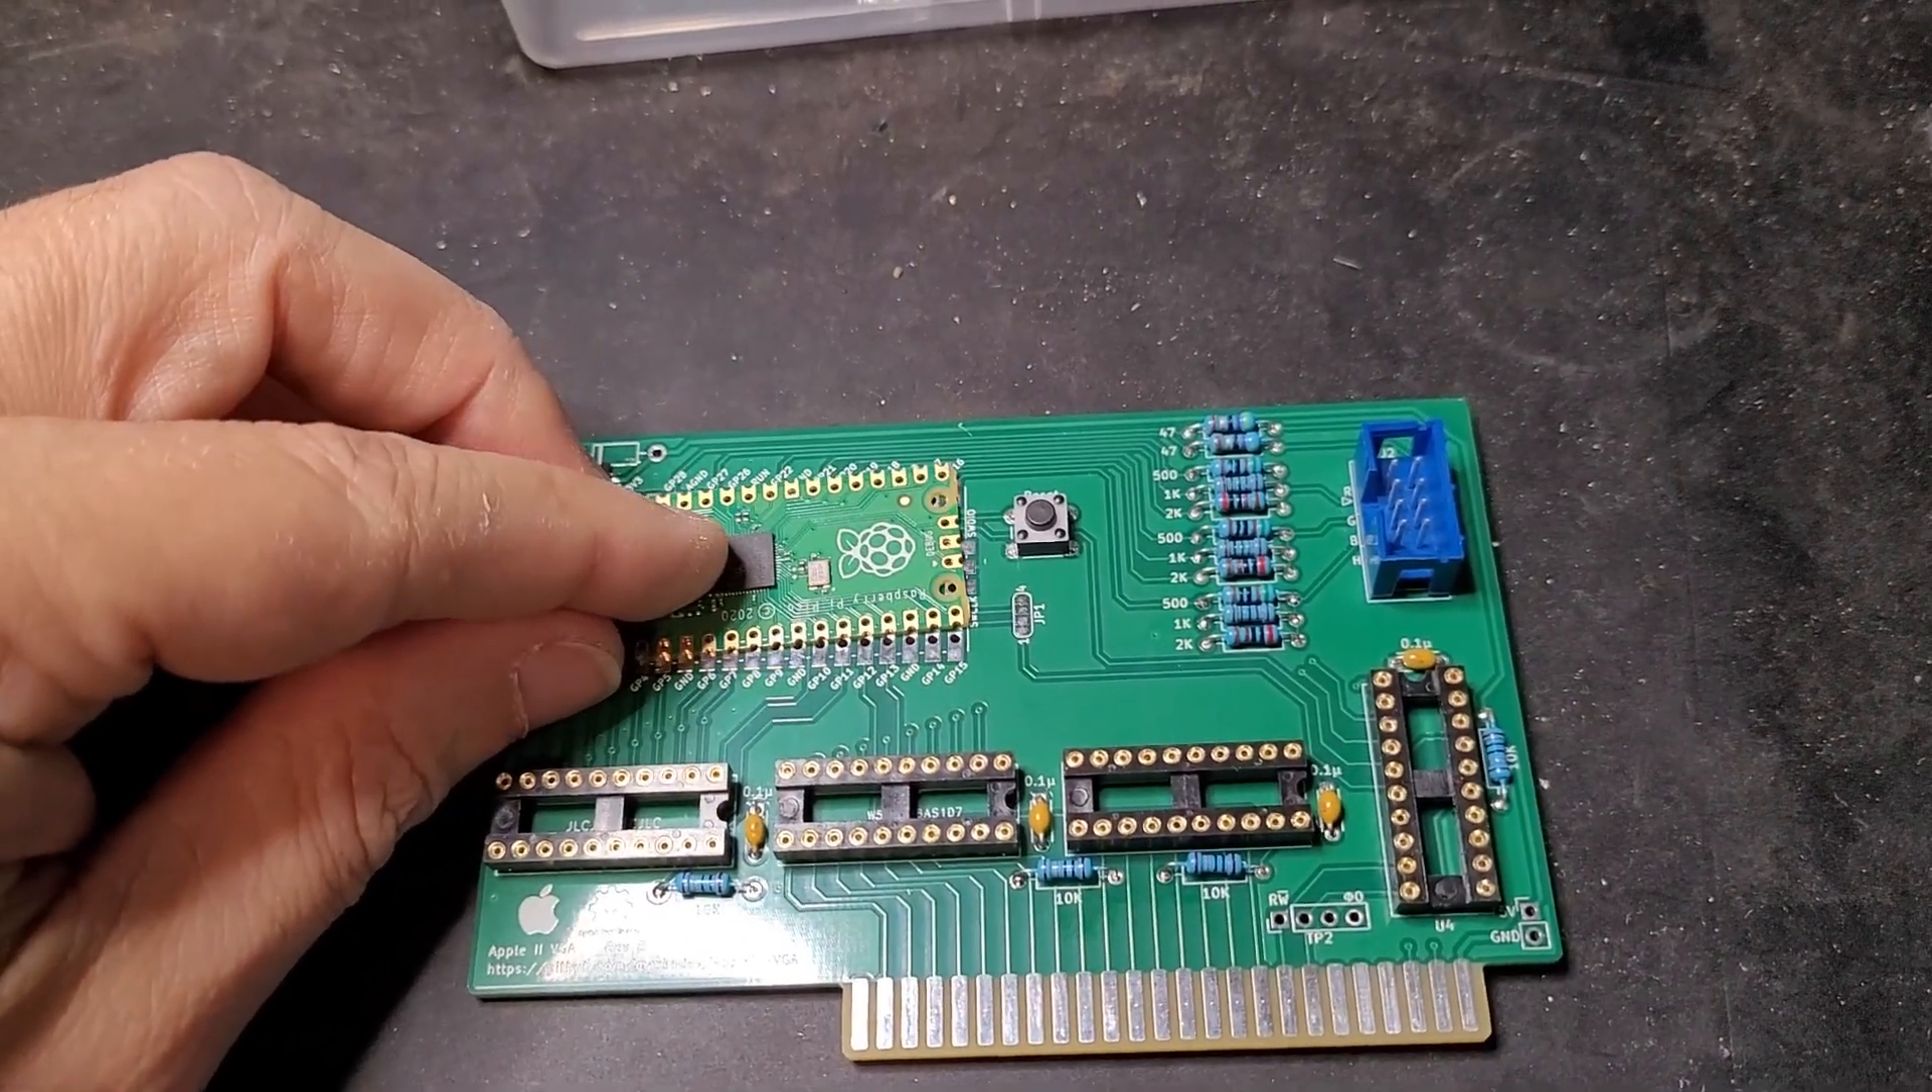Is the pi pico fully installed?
No.